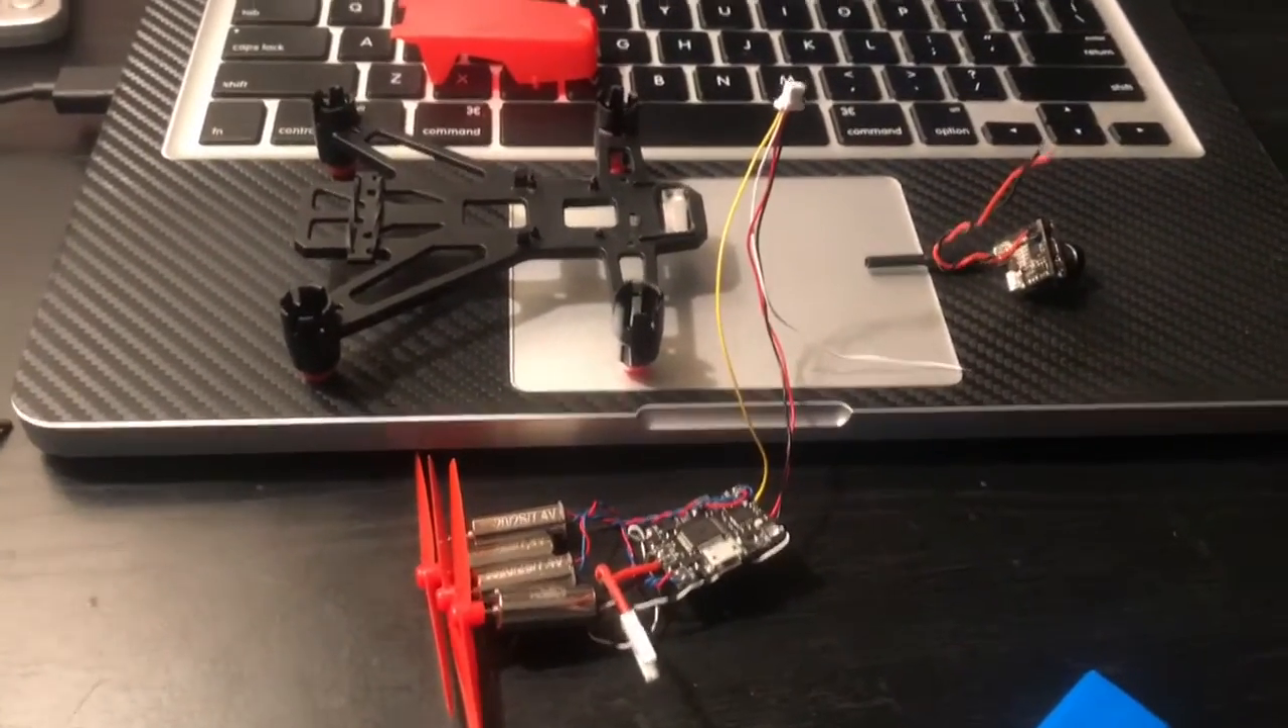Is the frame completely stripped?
Yes.